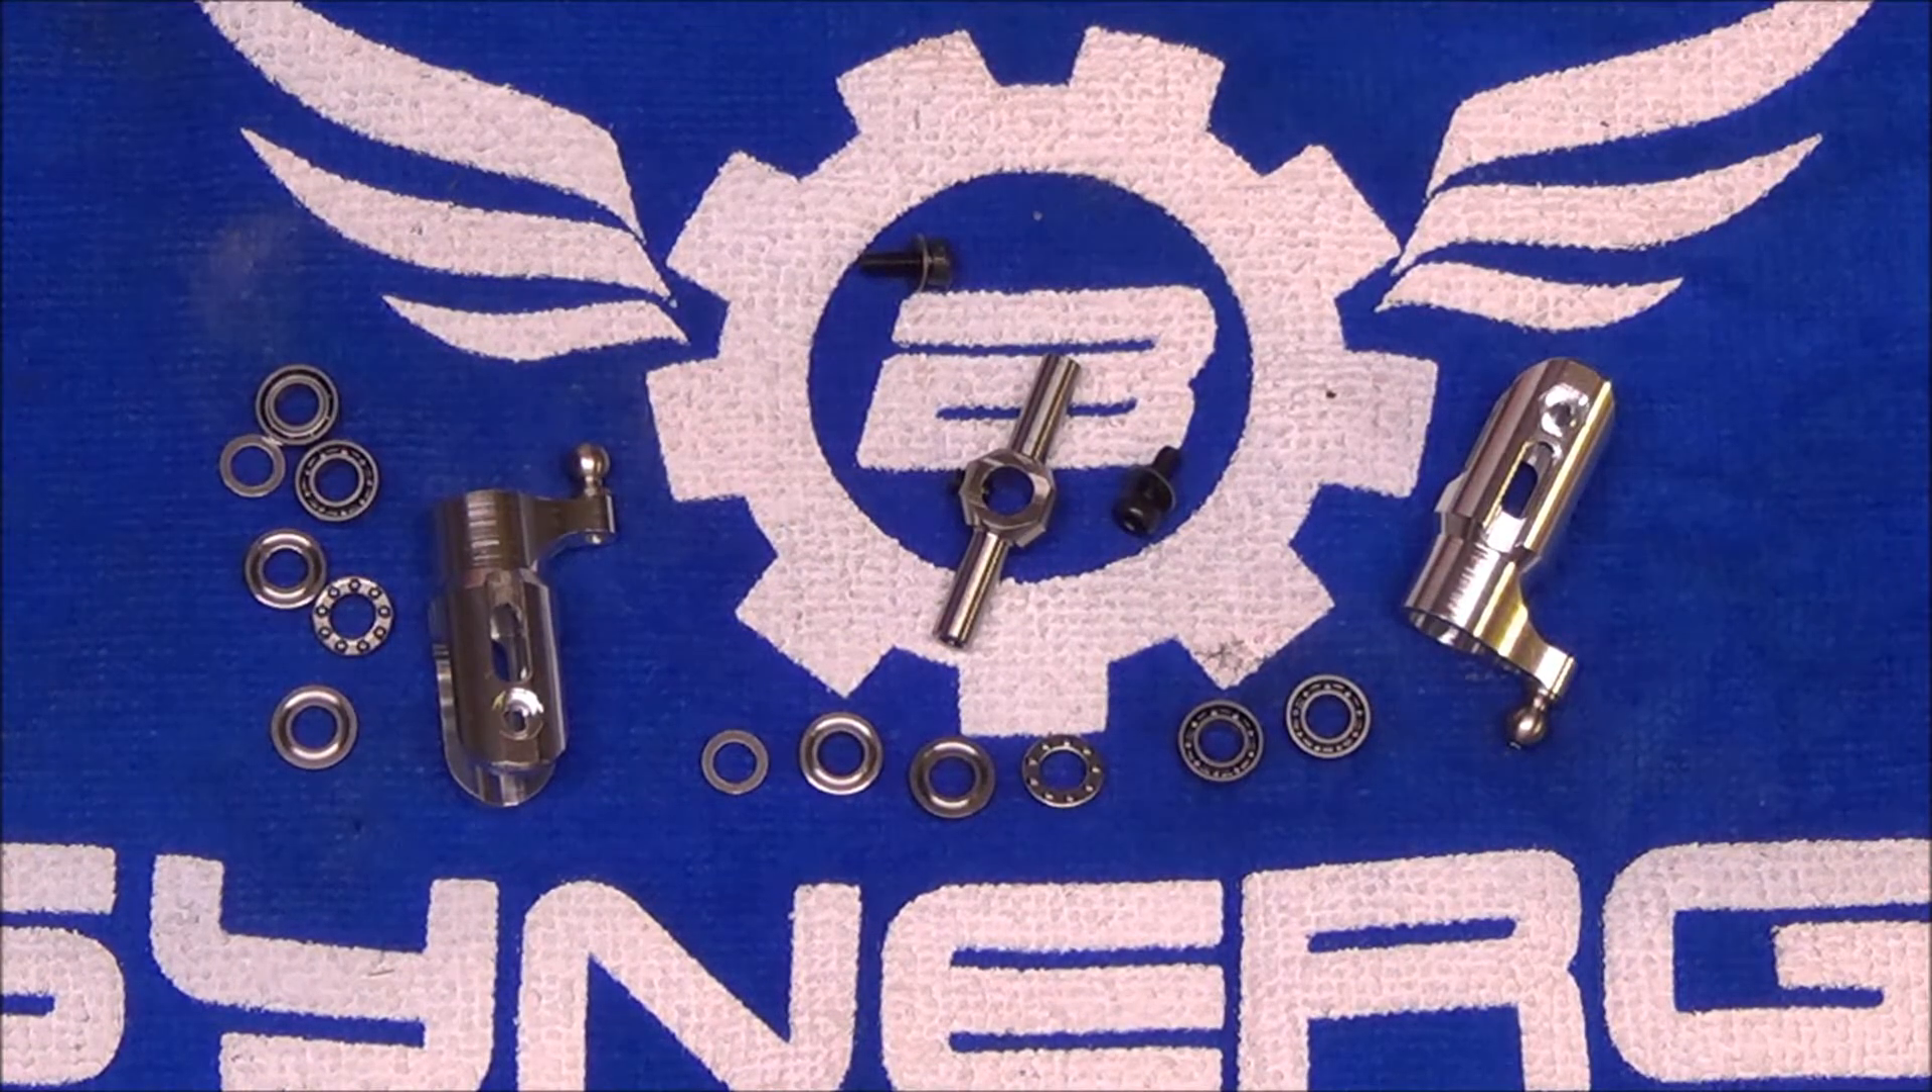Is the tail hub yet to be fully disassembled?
No.